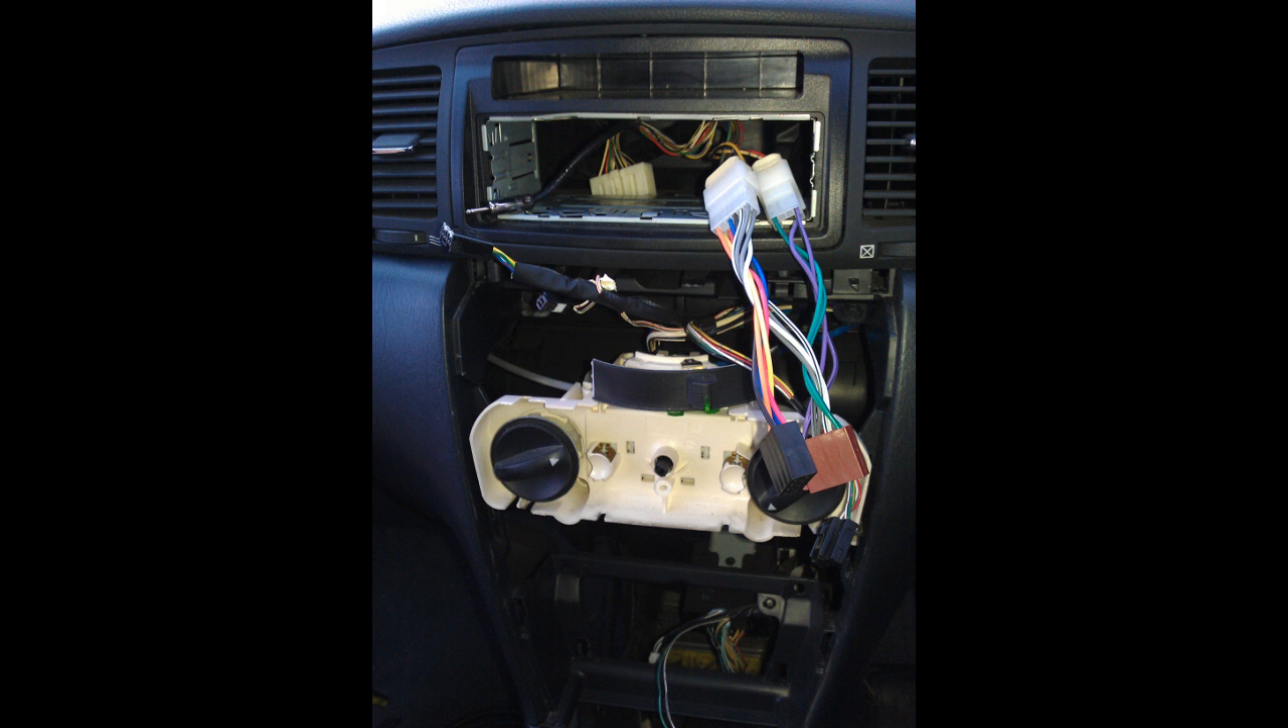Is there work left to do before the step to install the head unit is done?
Yes.